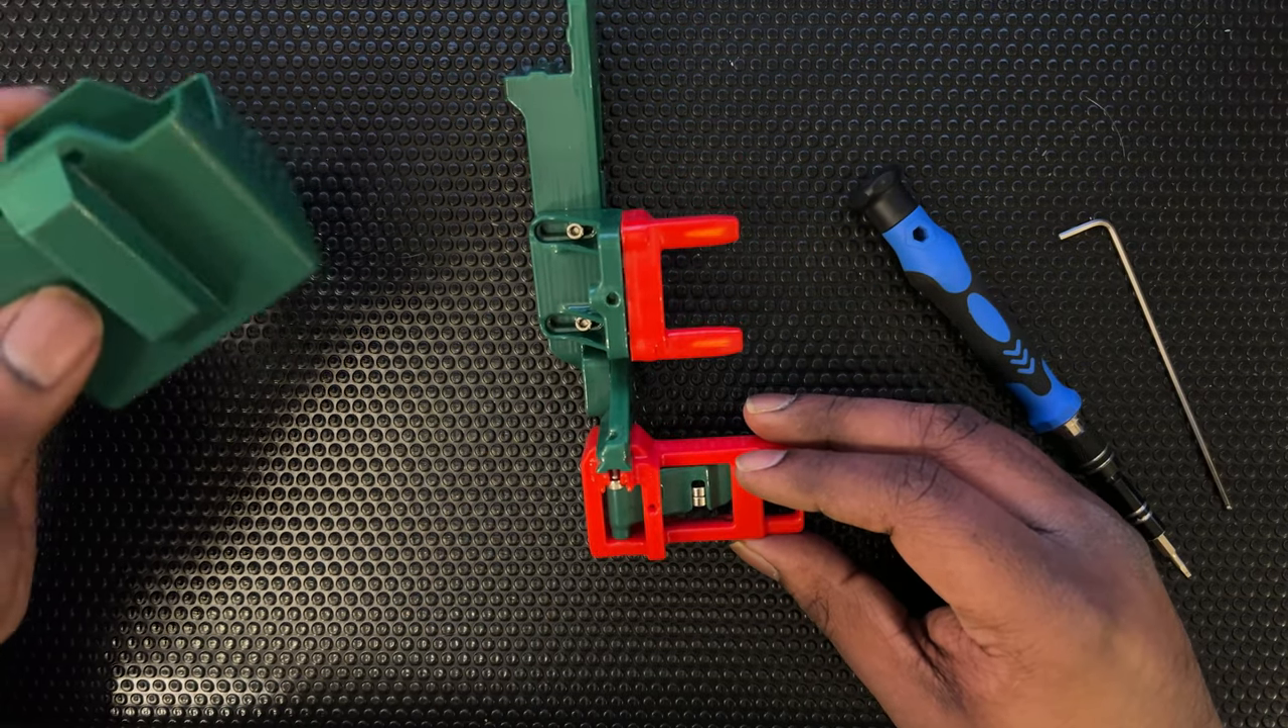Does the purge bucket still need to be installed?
Yes.